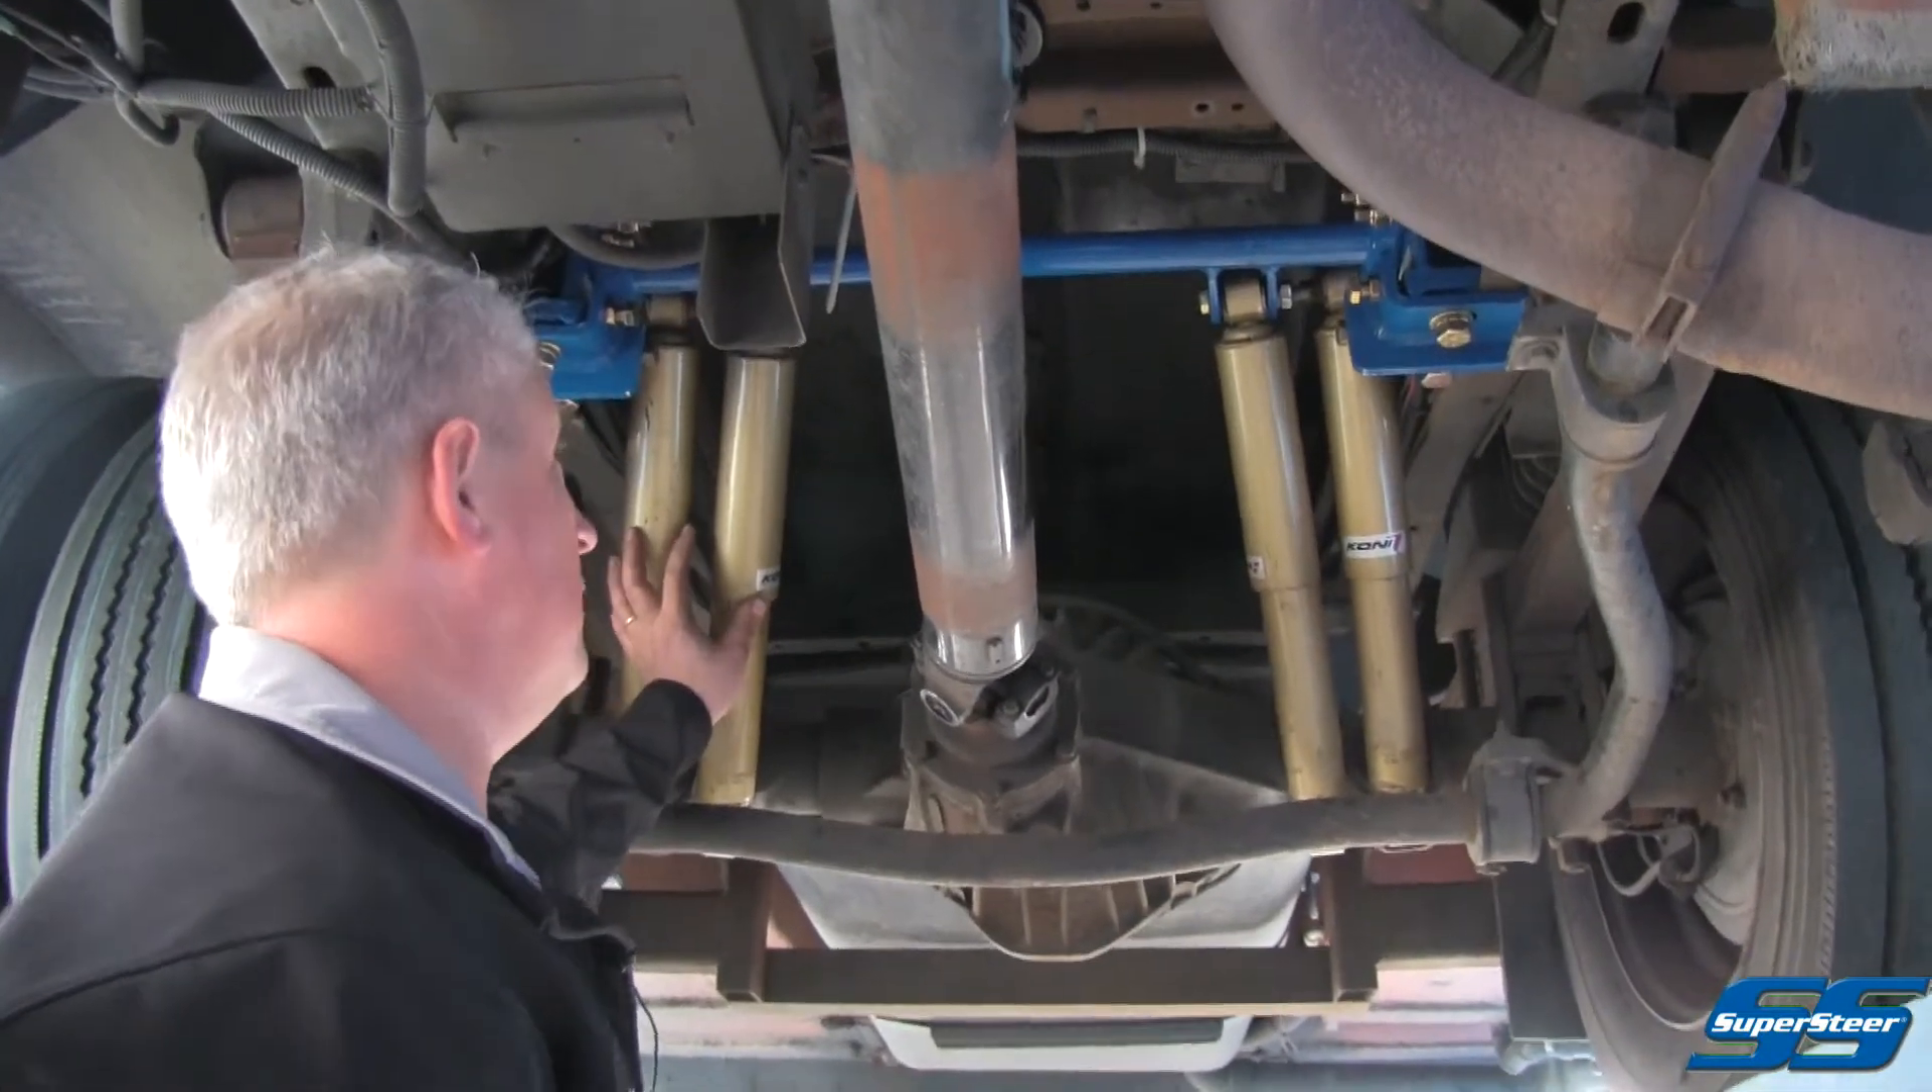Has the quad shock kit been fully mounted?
Yes.